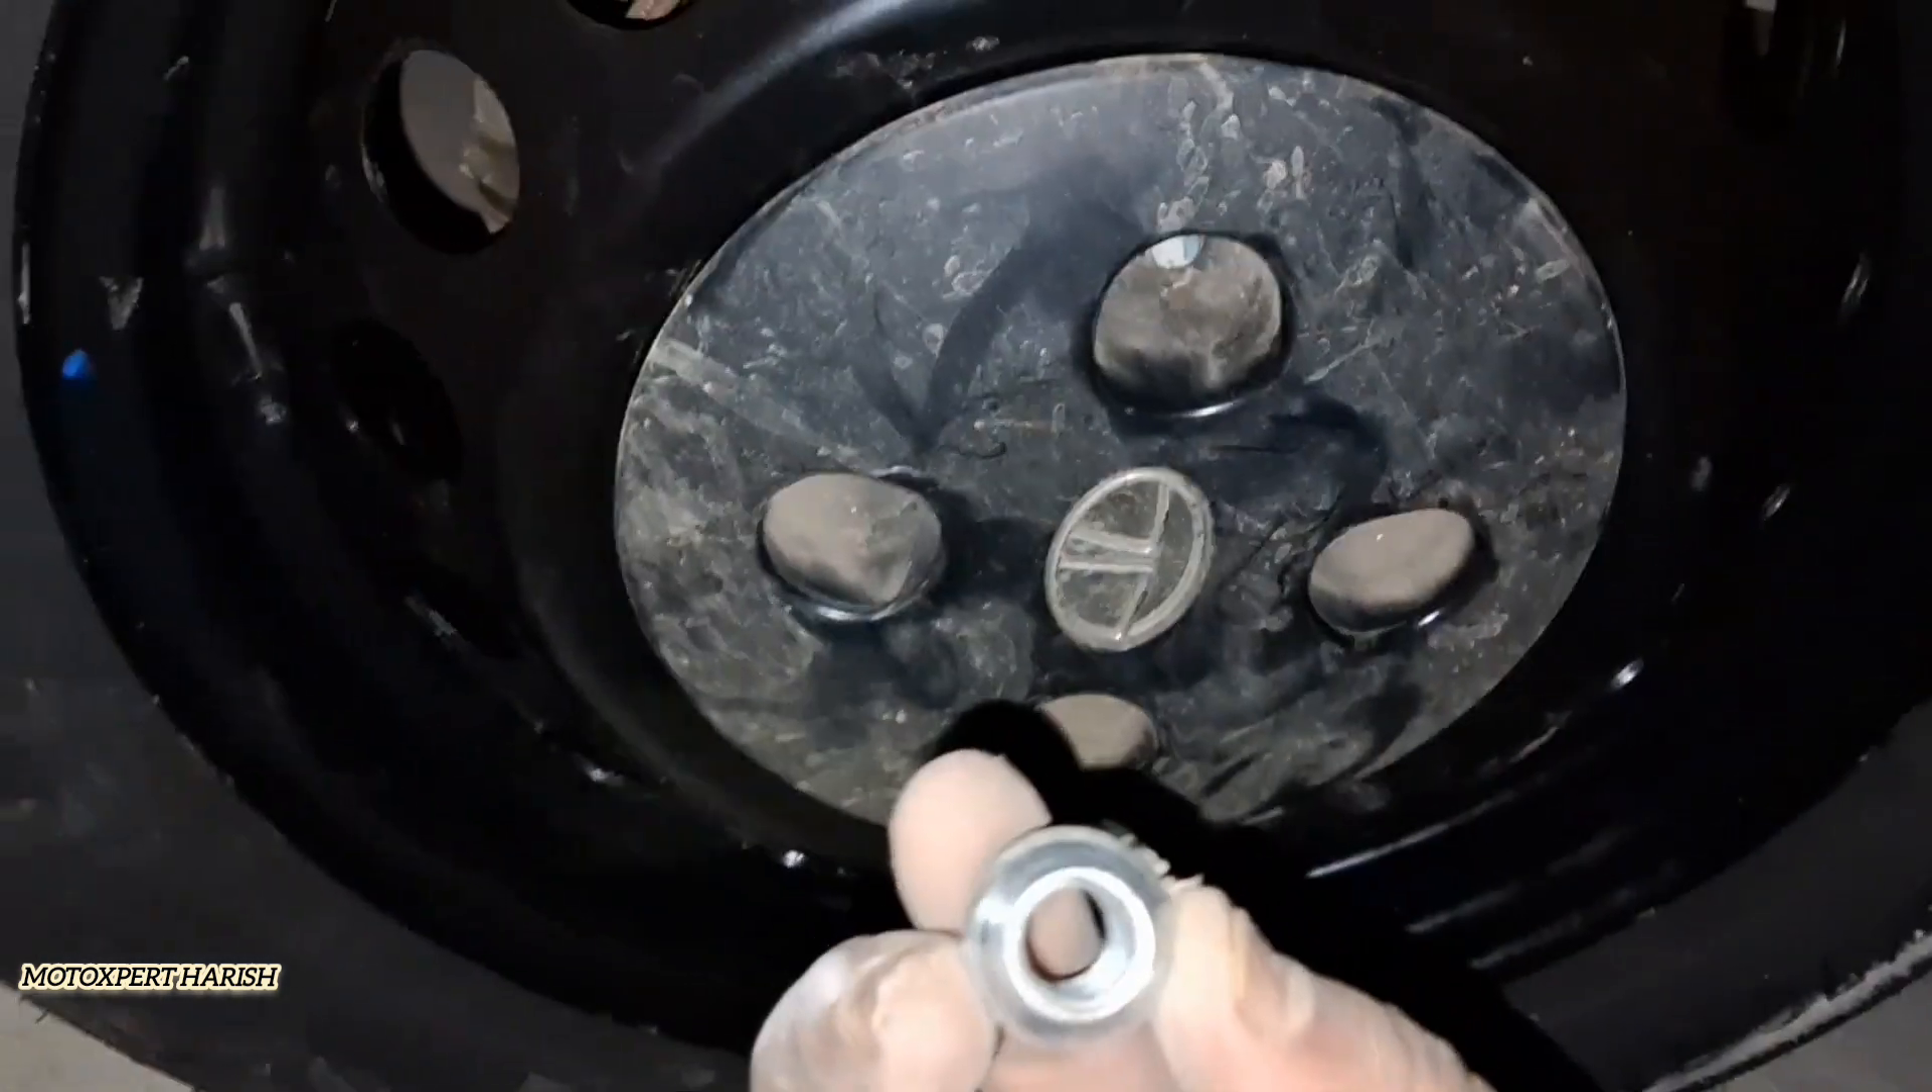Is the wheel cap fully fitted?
Yes.